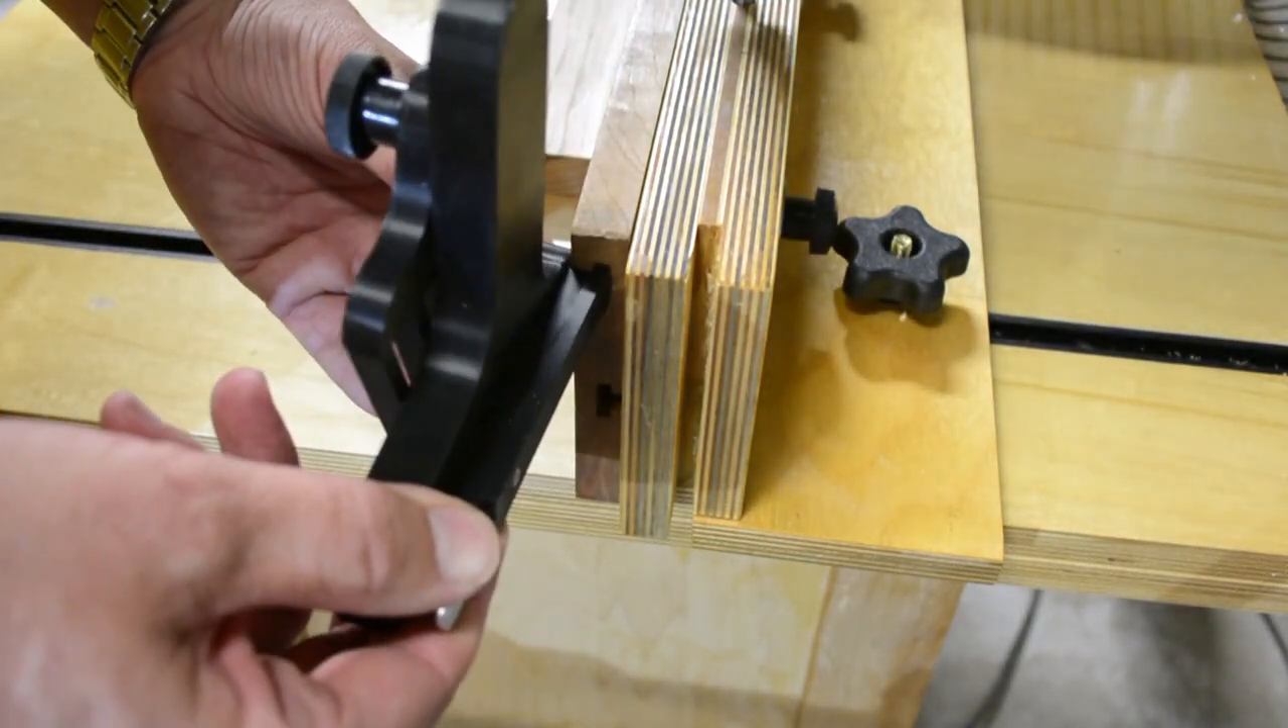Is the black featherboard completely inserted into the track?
No.